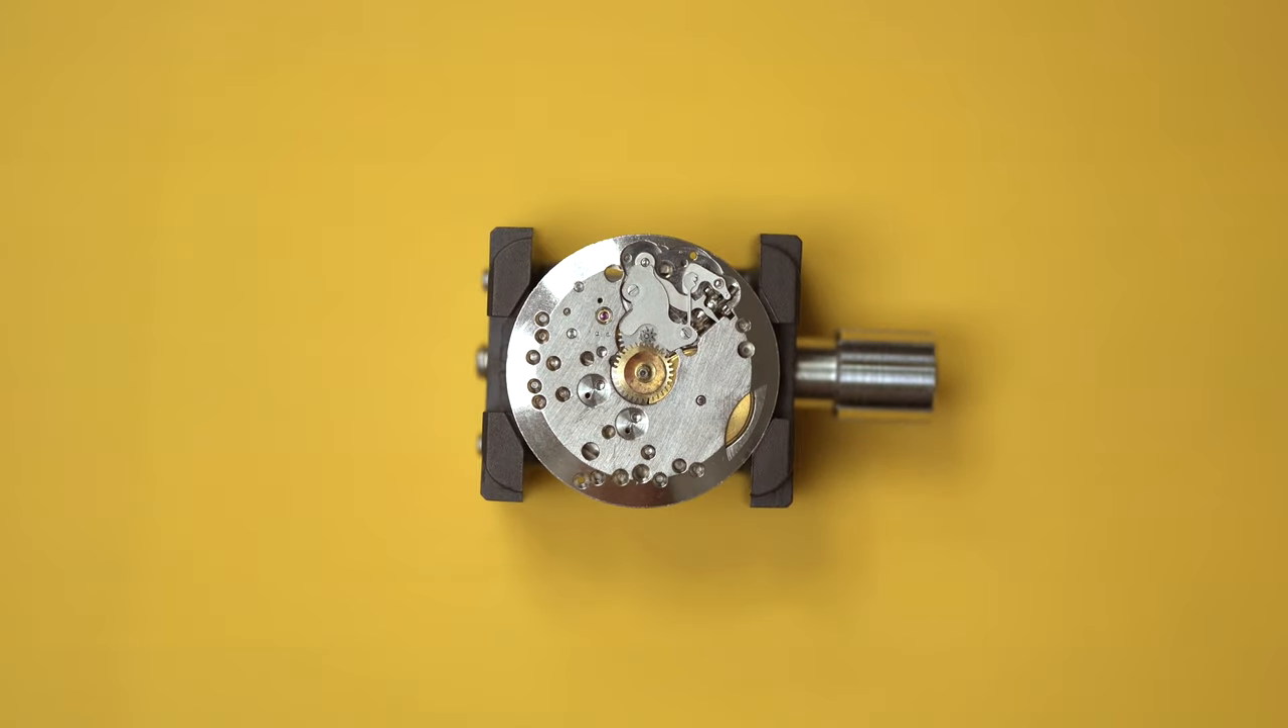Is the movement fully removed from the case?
Yes.